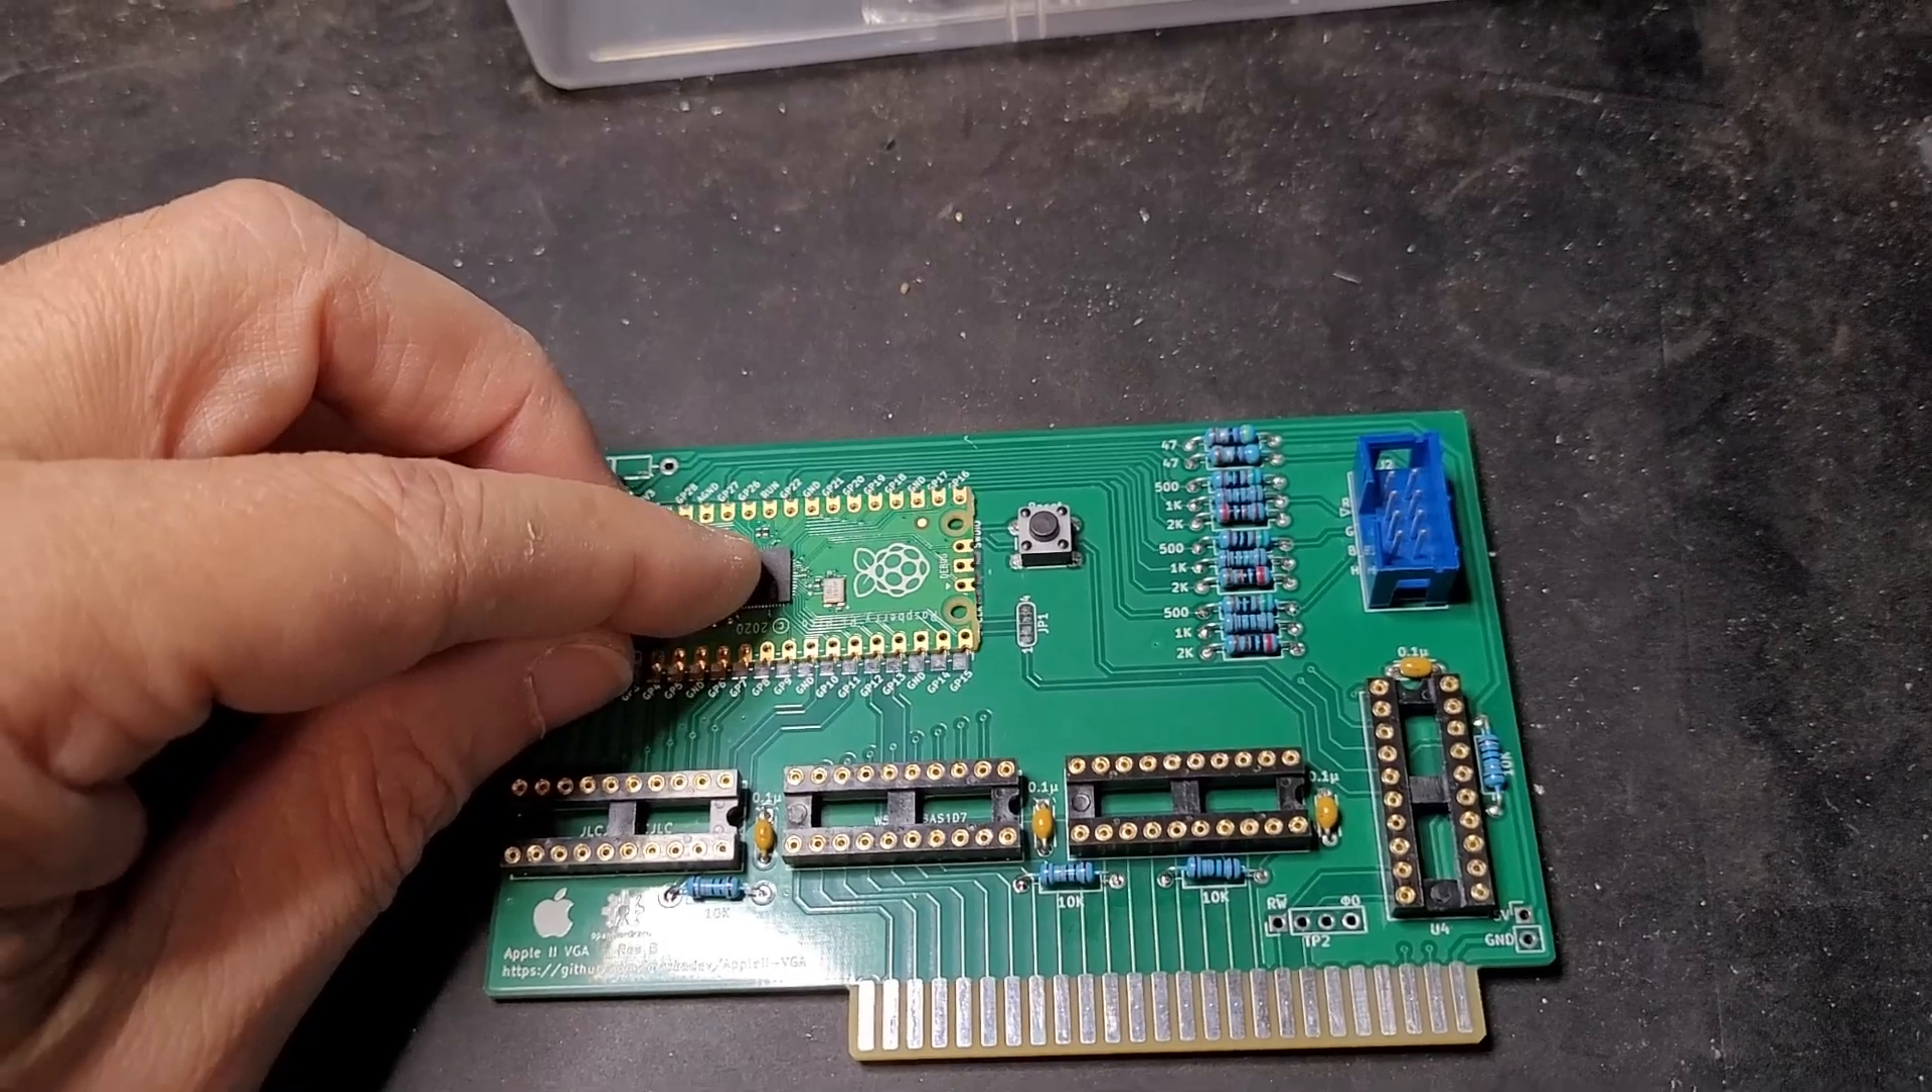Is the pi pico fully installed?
No.